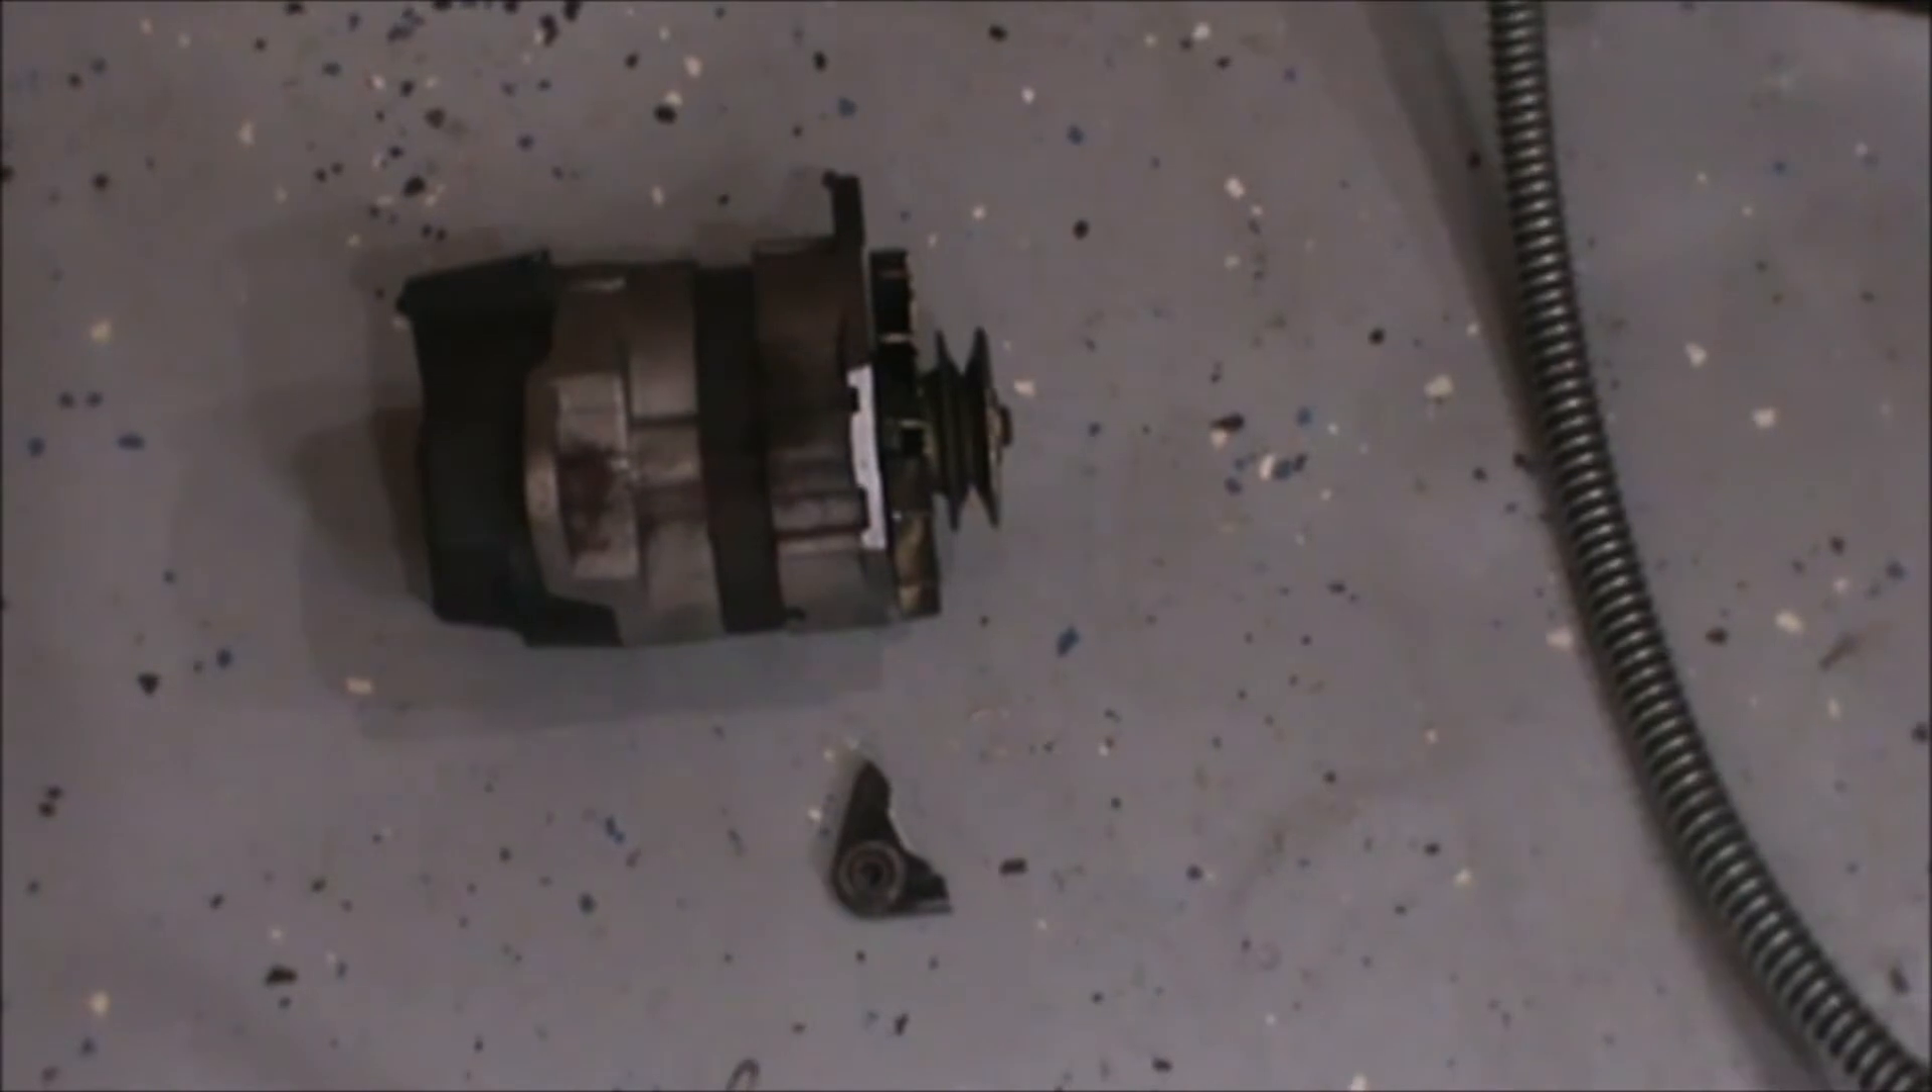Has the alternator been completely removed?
Yes.